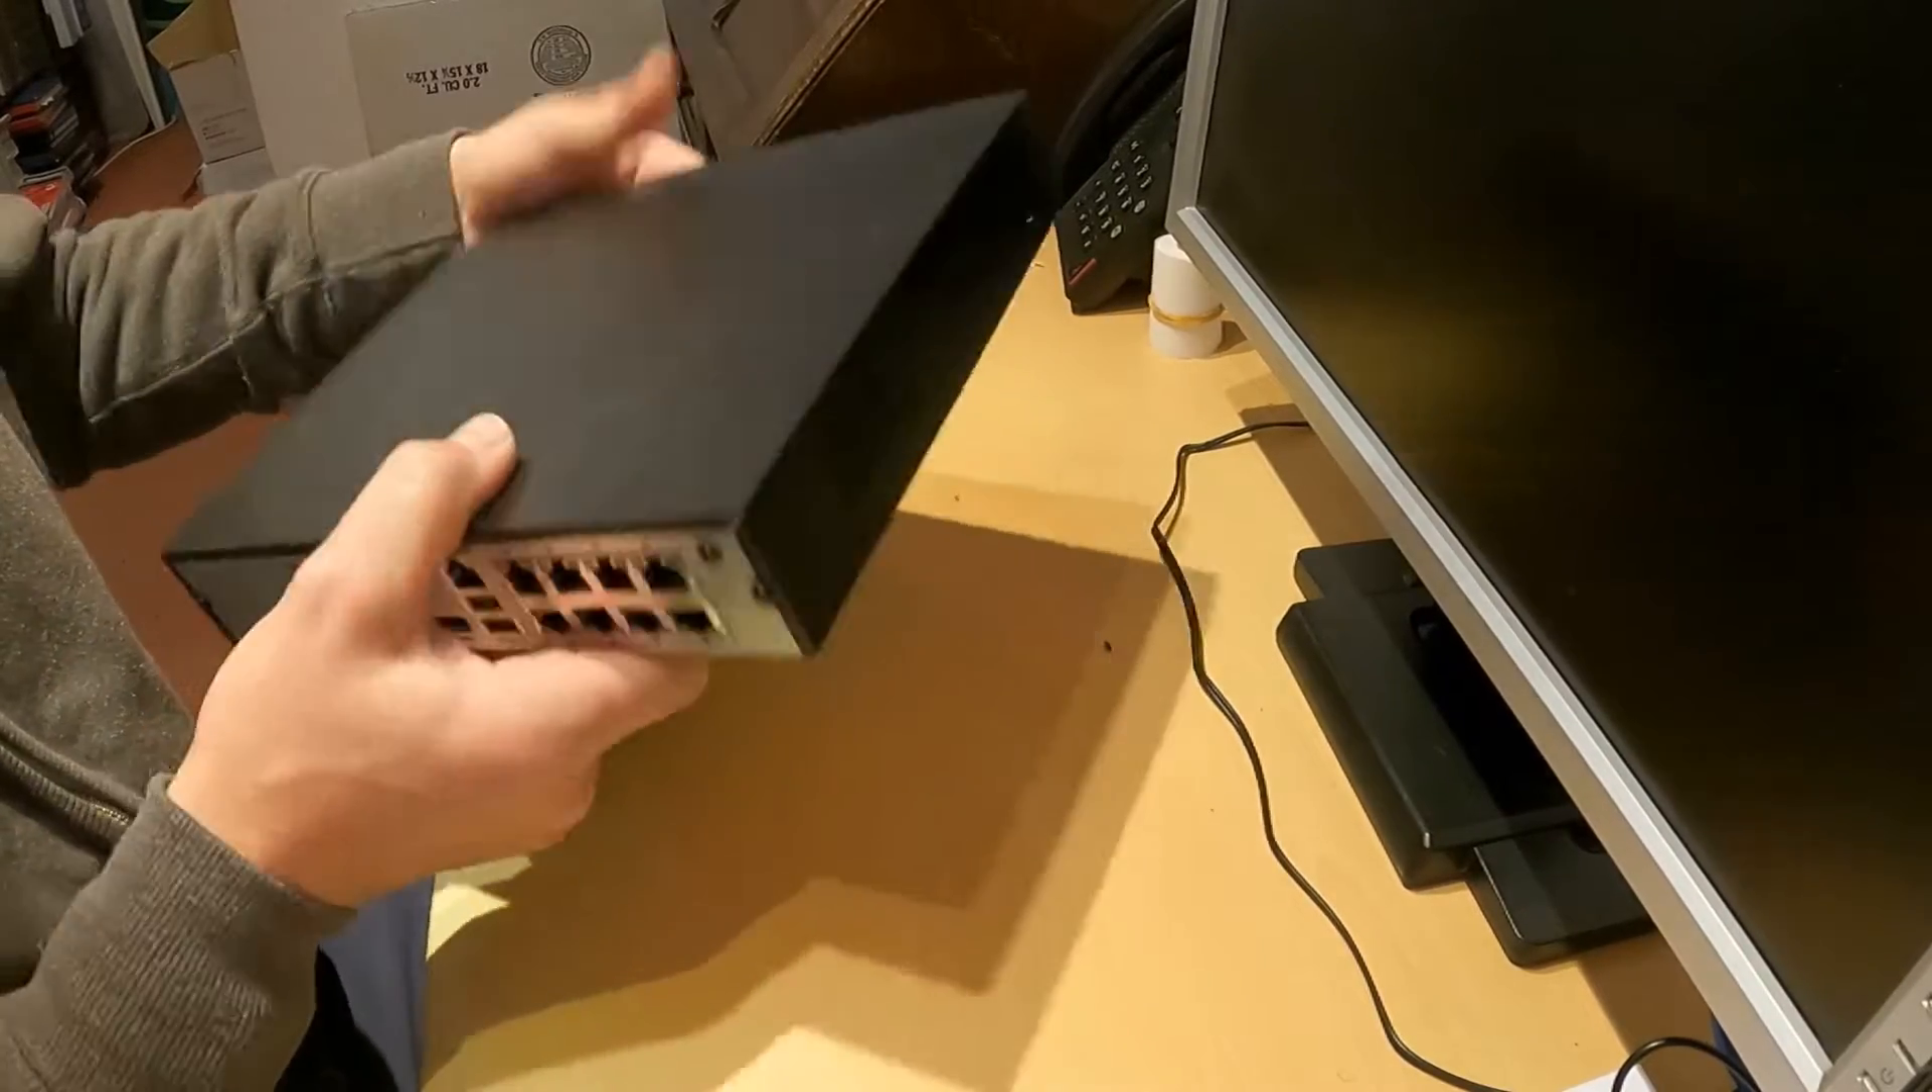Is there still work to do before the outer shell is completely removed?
Yes.